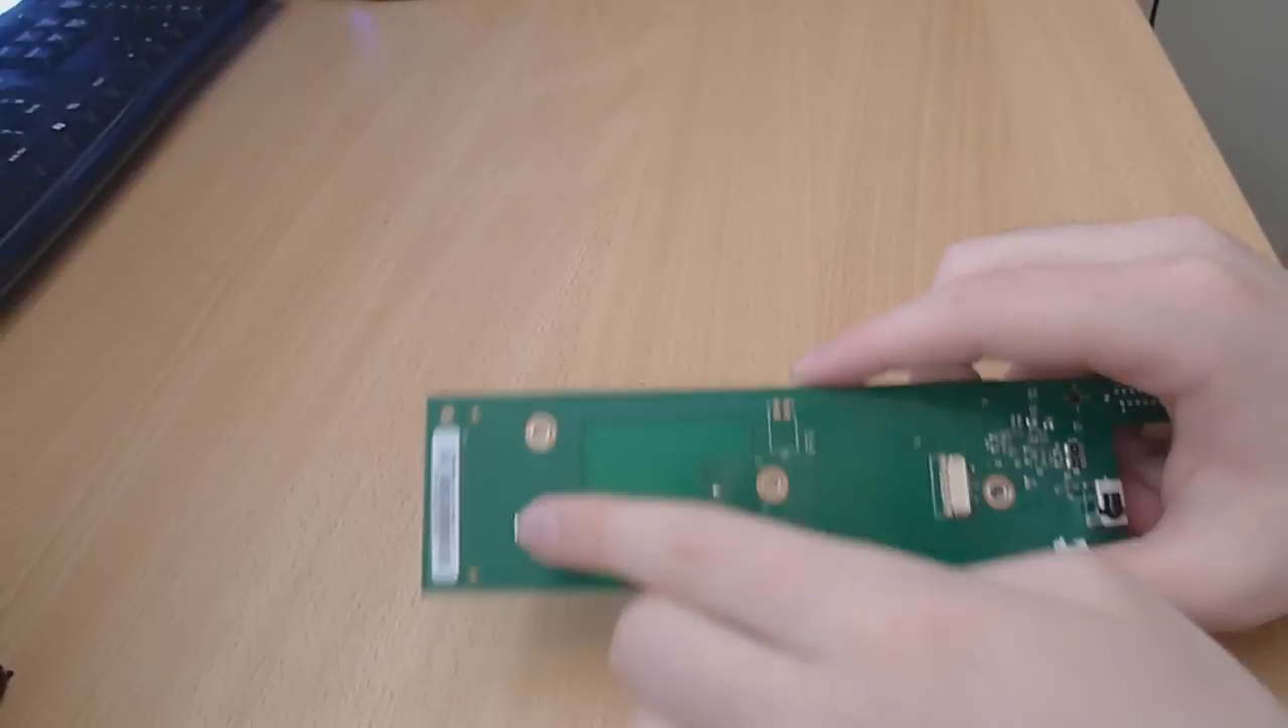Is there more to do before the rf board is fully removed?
No.